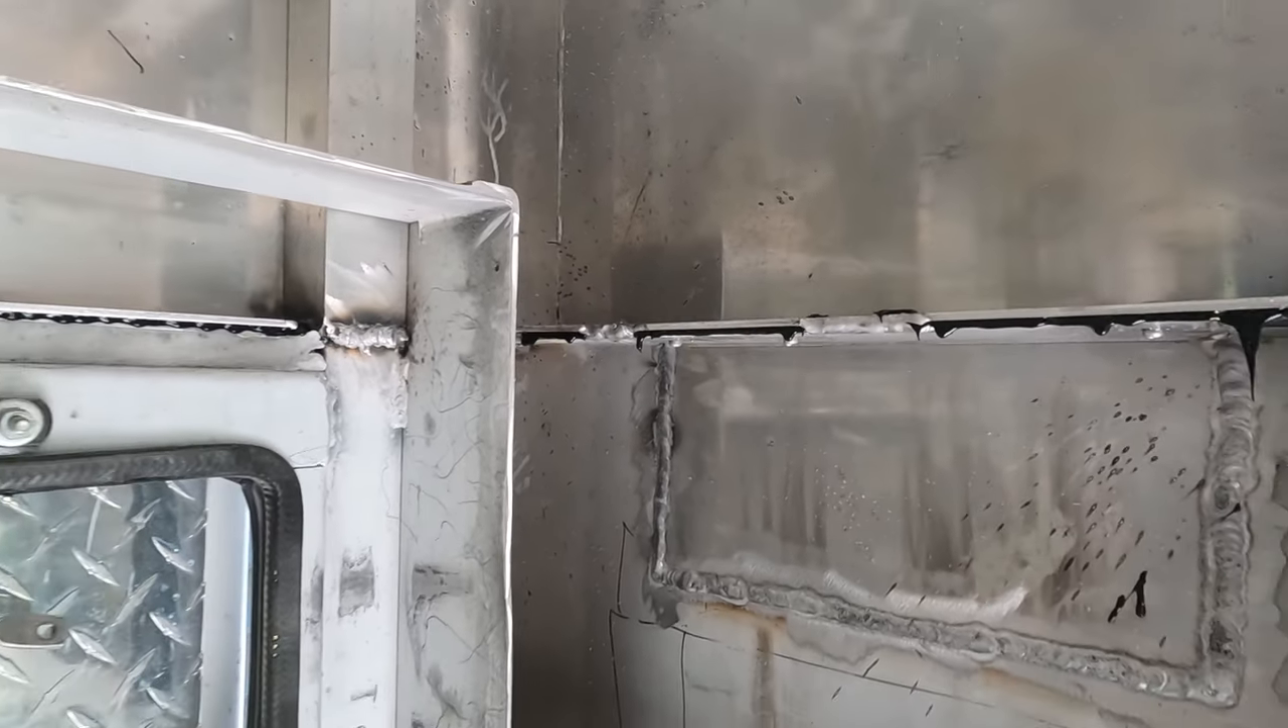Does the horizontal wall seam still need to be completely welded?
Yes.